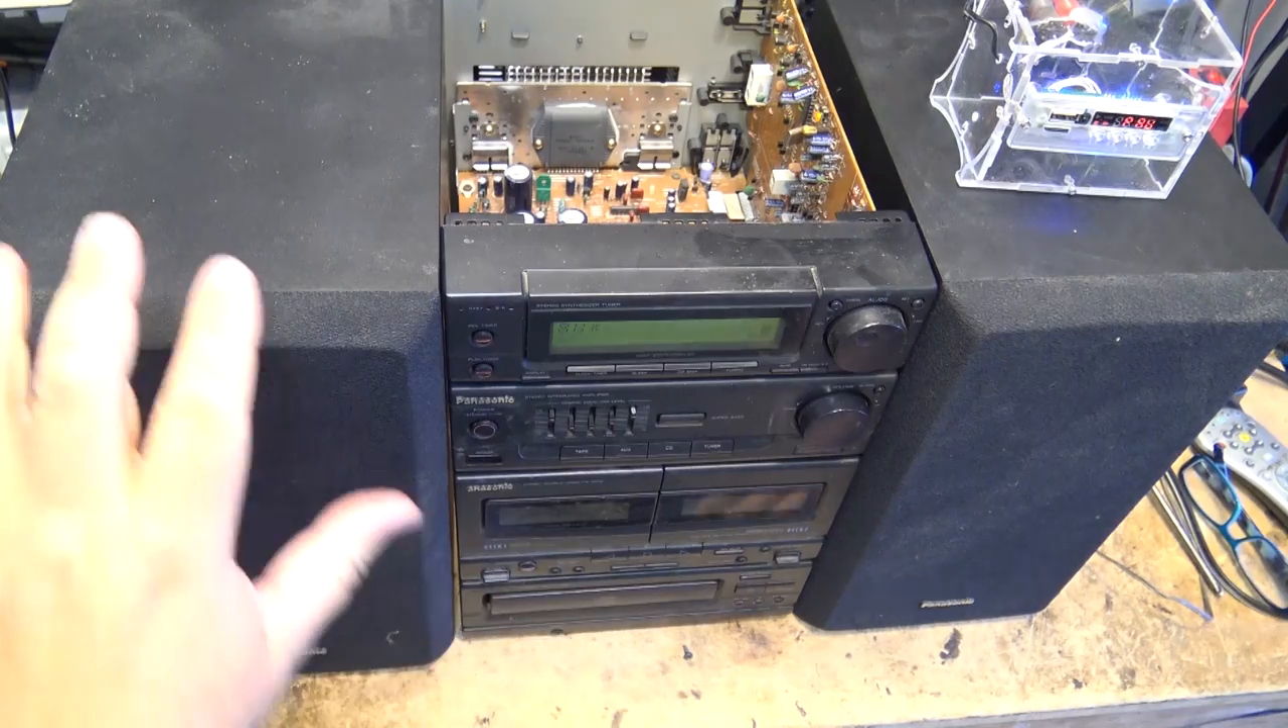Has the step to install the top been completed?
No.